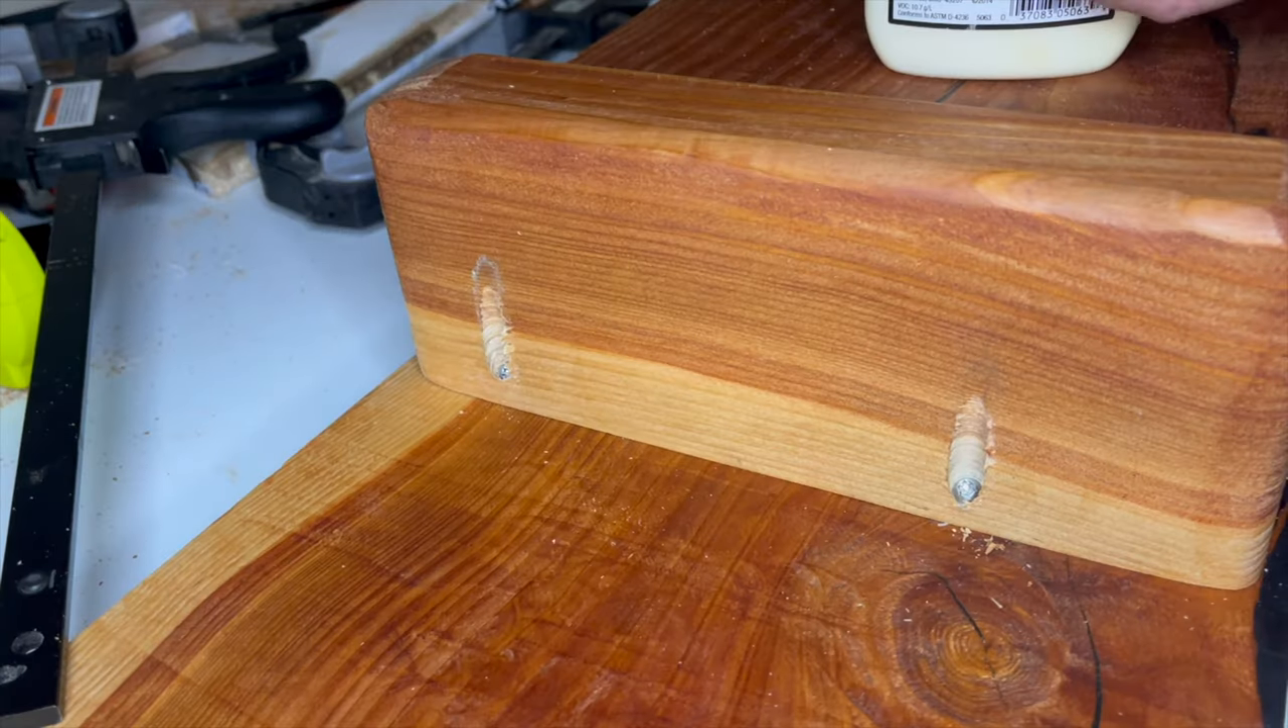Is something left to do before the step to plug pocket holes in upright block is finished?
Yes.